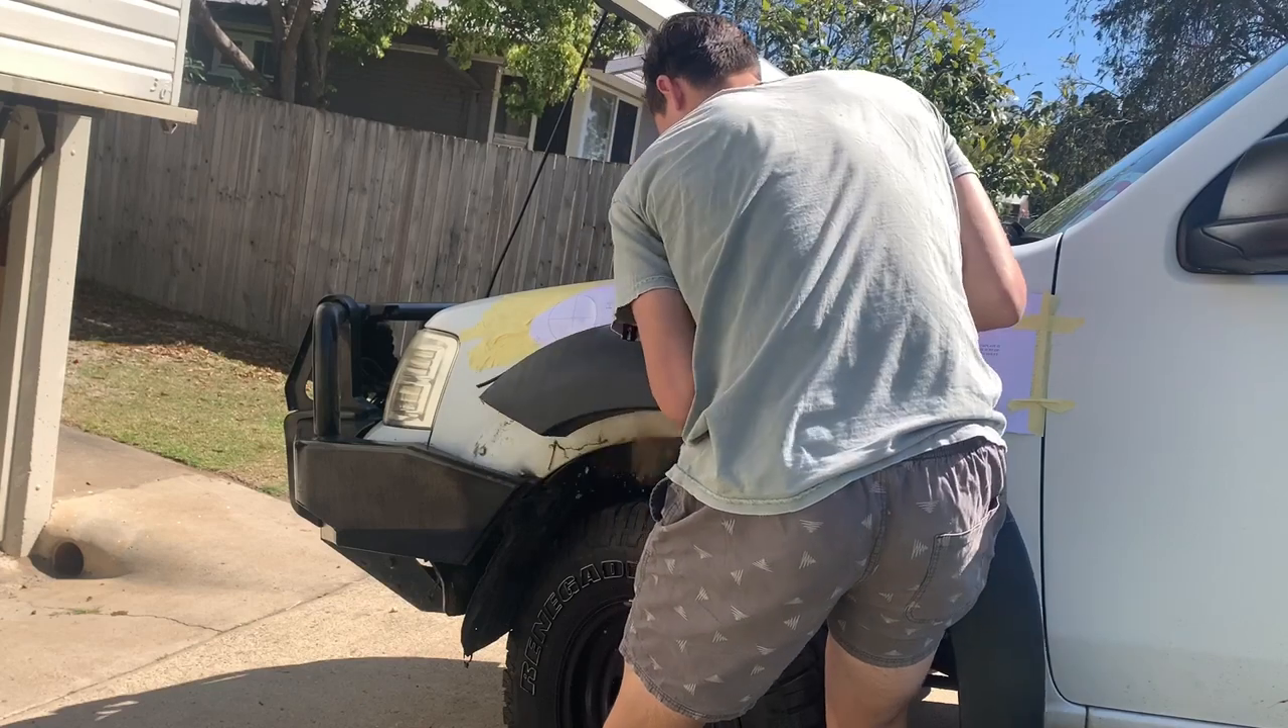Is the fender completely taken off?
No.